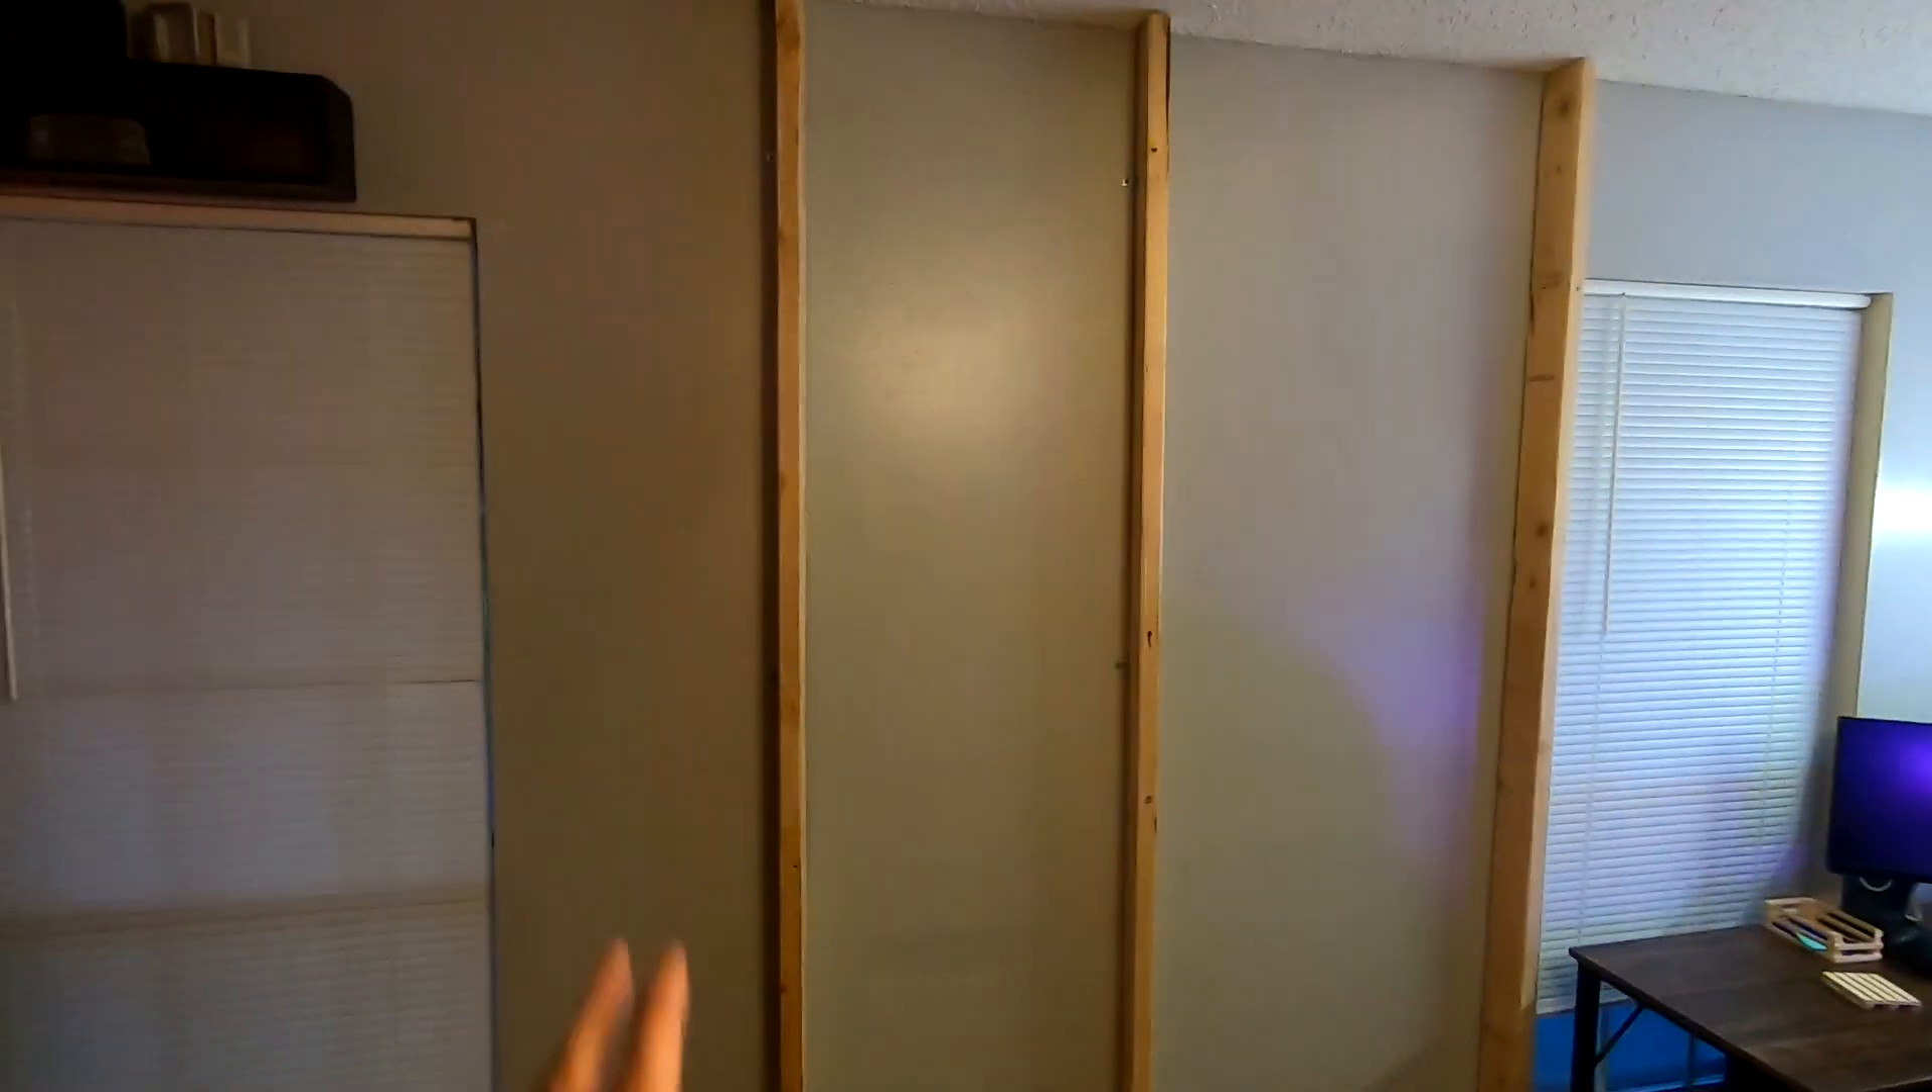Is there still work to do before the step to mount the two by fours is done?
No.